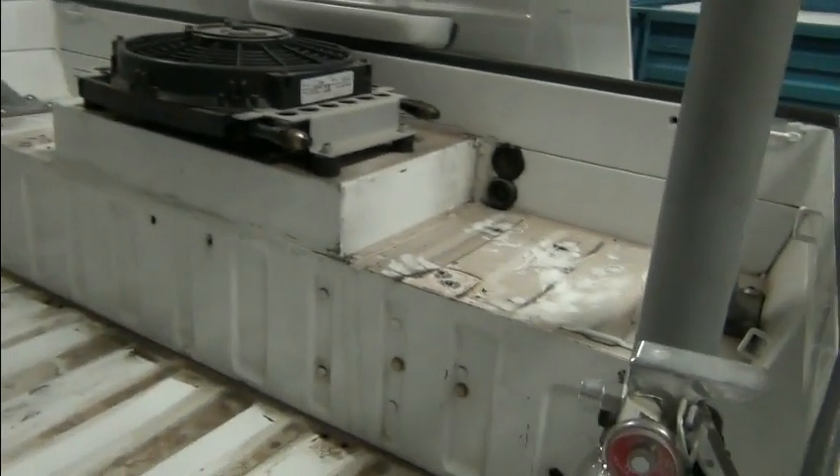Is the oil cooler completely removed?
No.